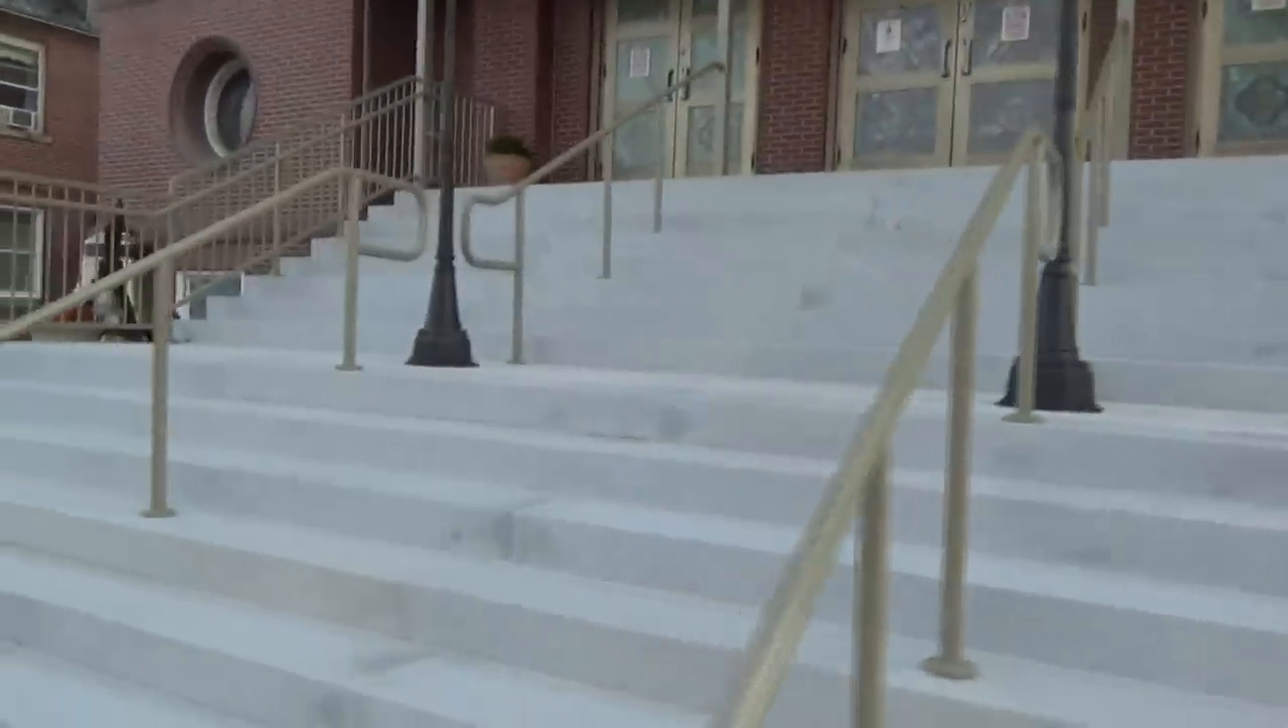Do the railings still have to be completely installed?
No.